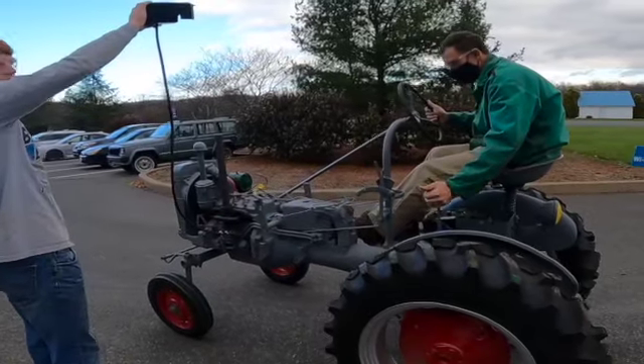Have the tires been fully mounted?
Yes.